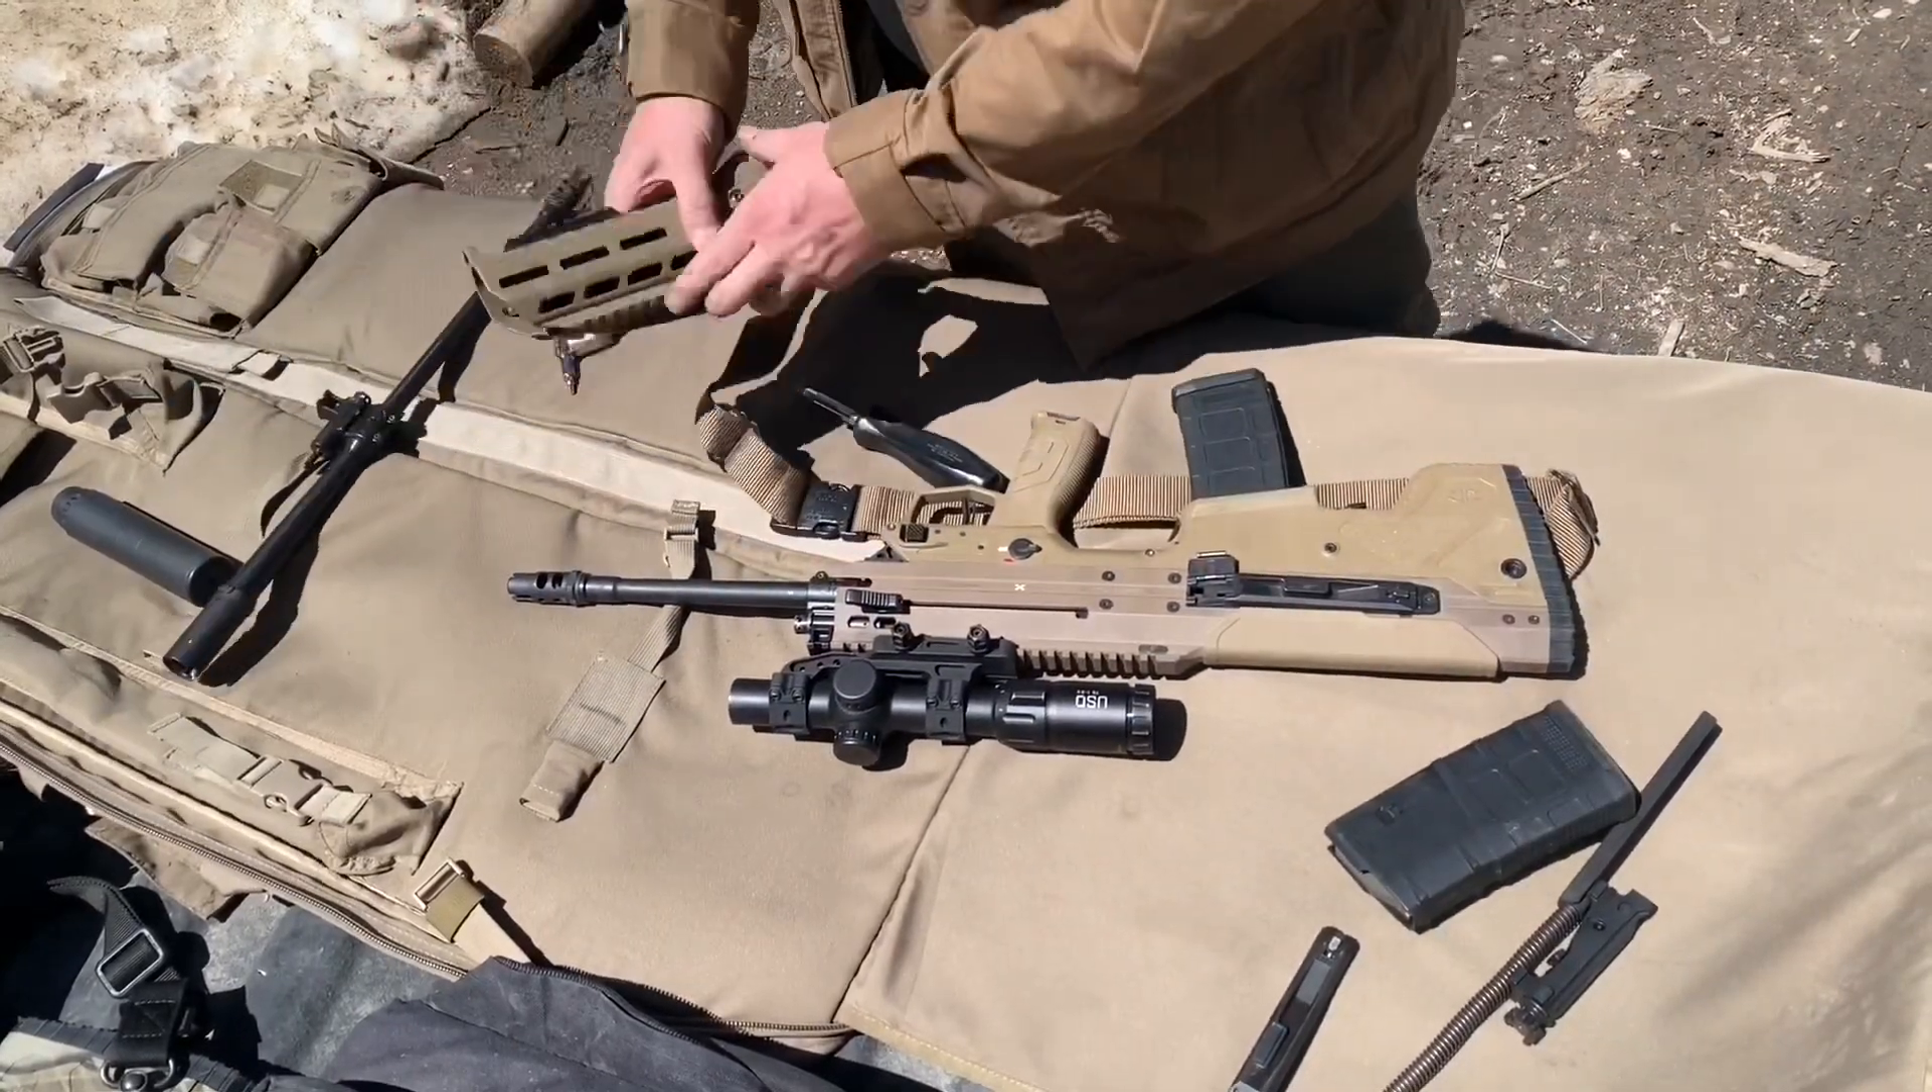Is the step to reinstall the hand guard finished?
No.